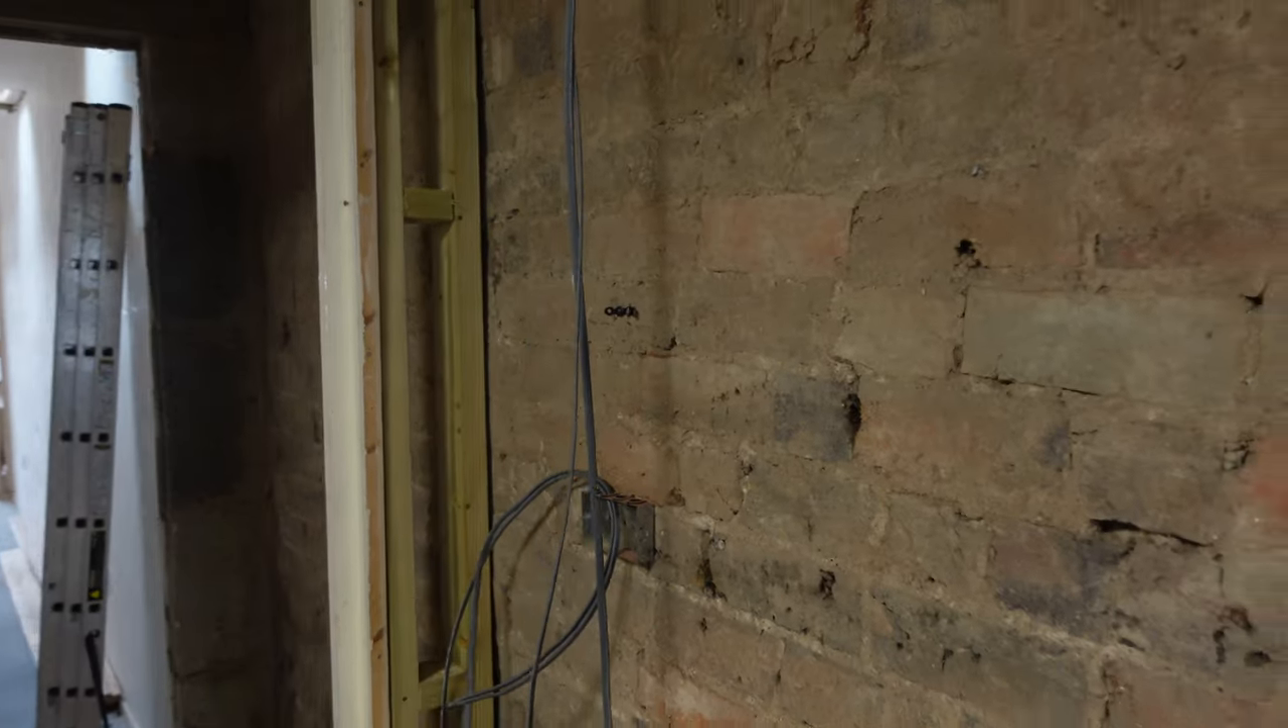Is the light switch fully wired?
No.